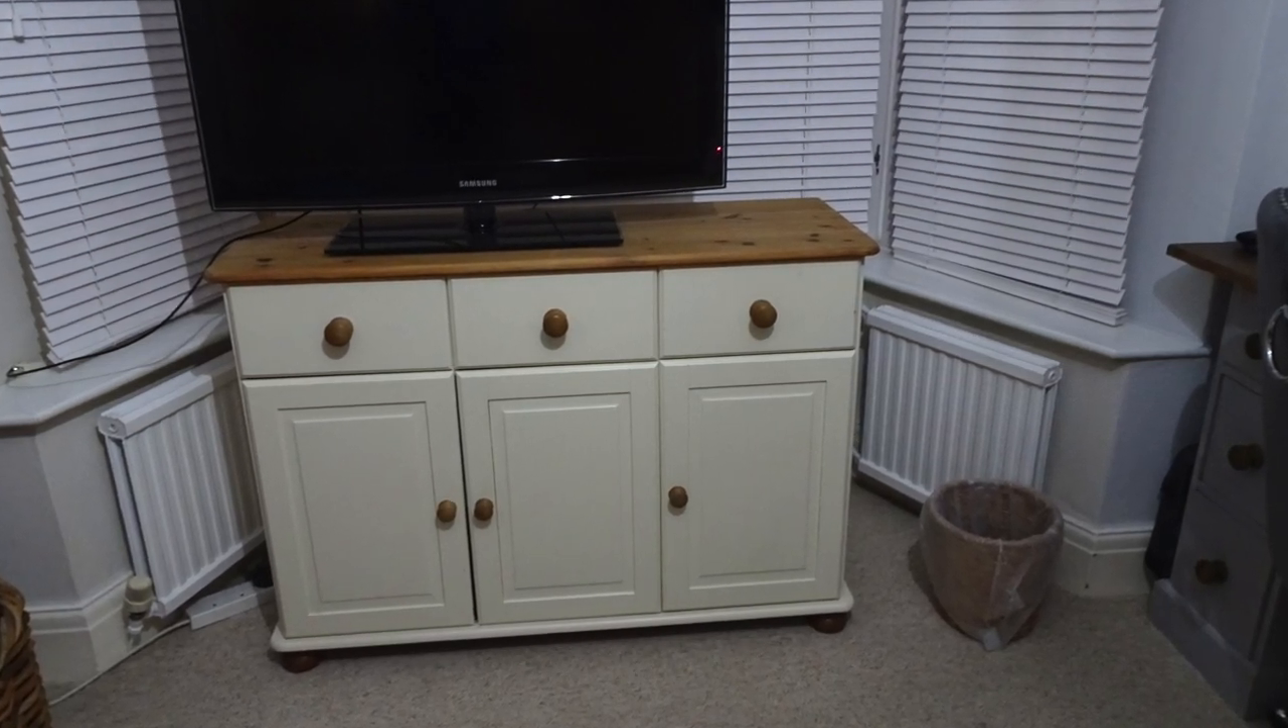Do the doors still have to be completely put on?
No.